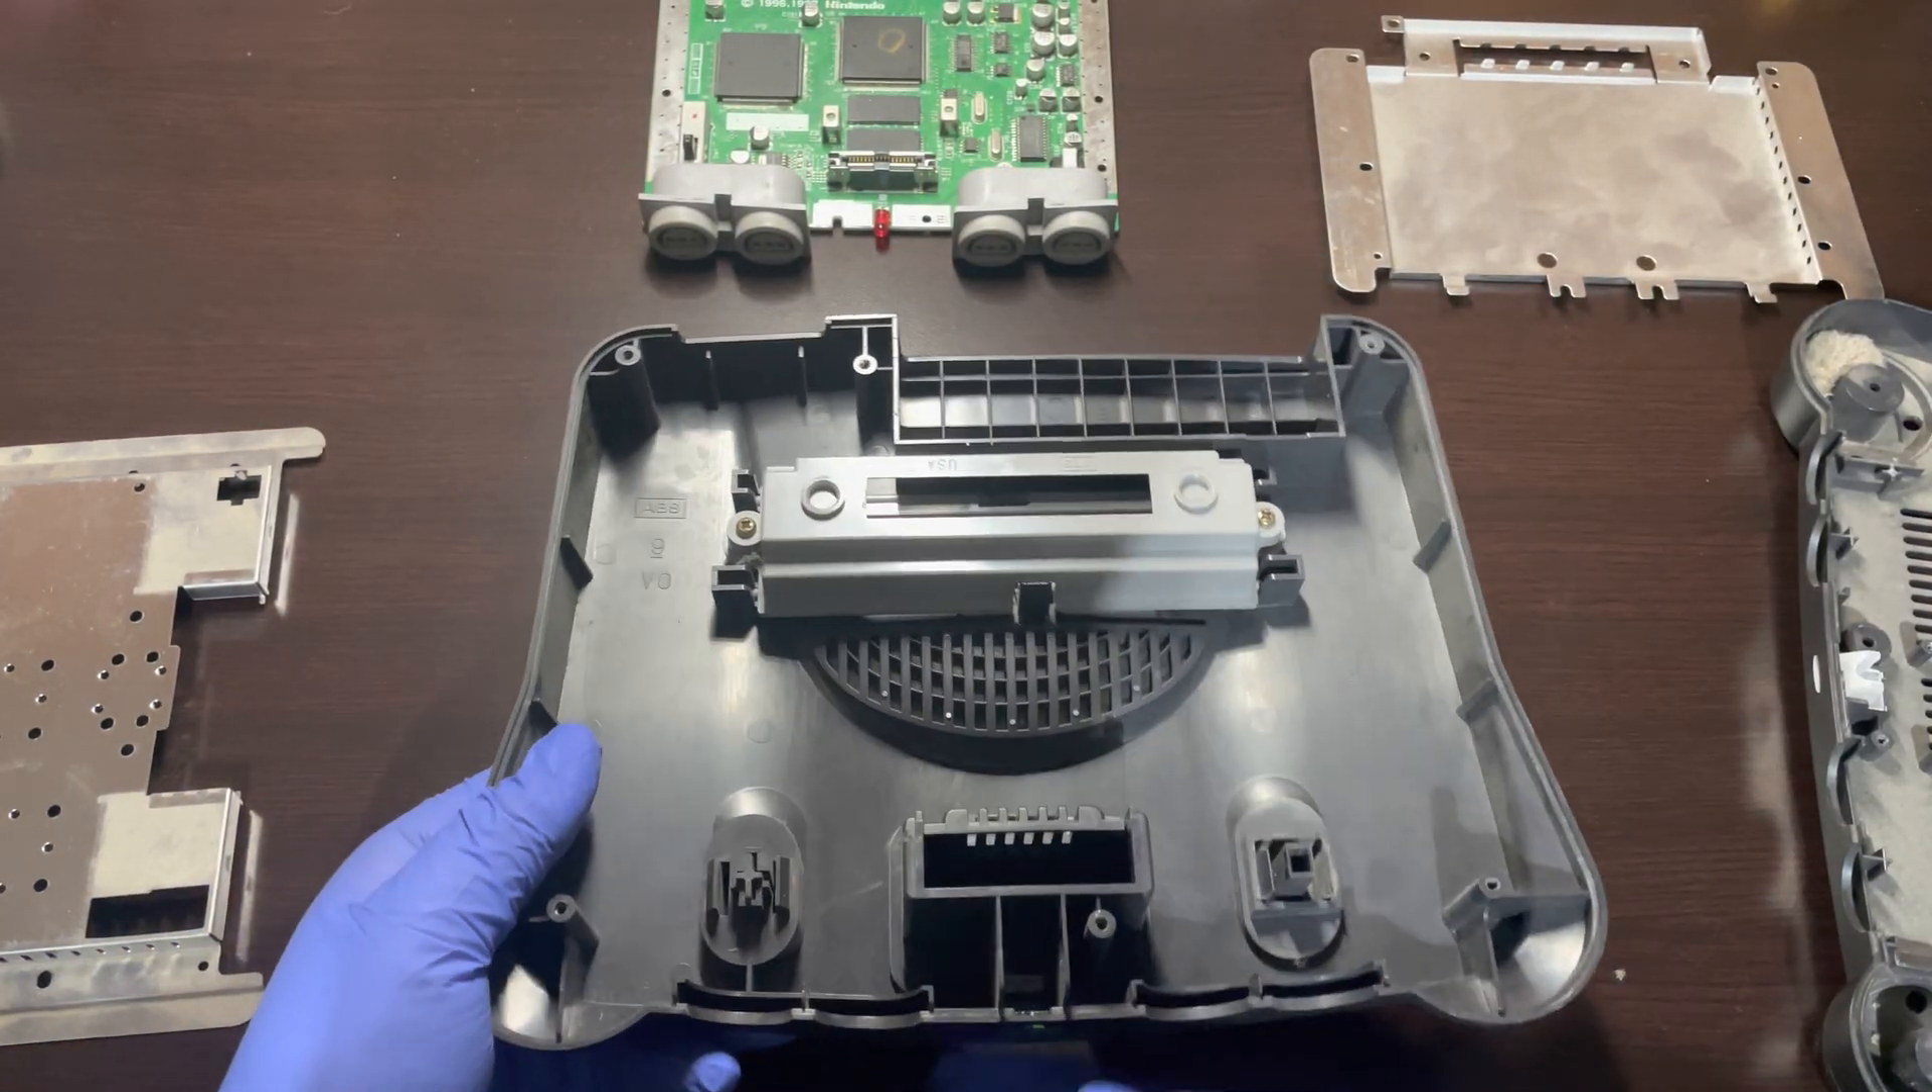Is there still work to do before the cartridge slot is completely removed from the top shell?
Yes.